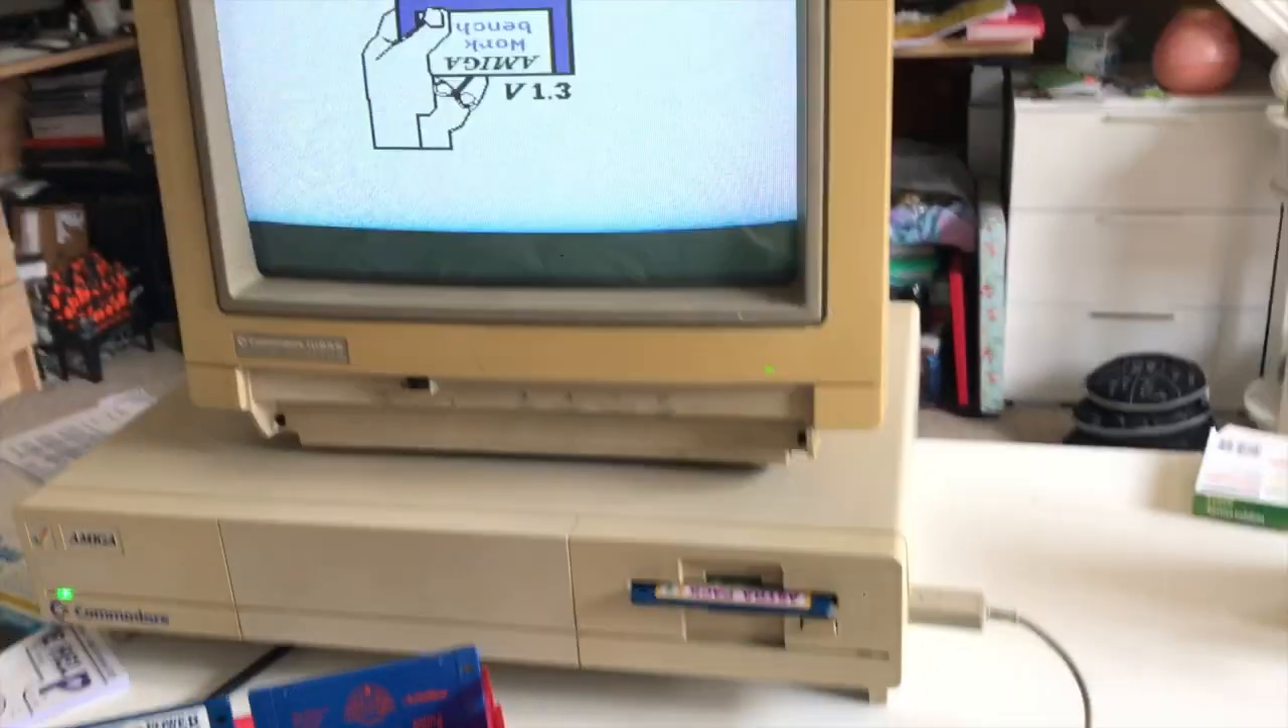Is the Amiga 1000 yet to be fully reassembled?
No.